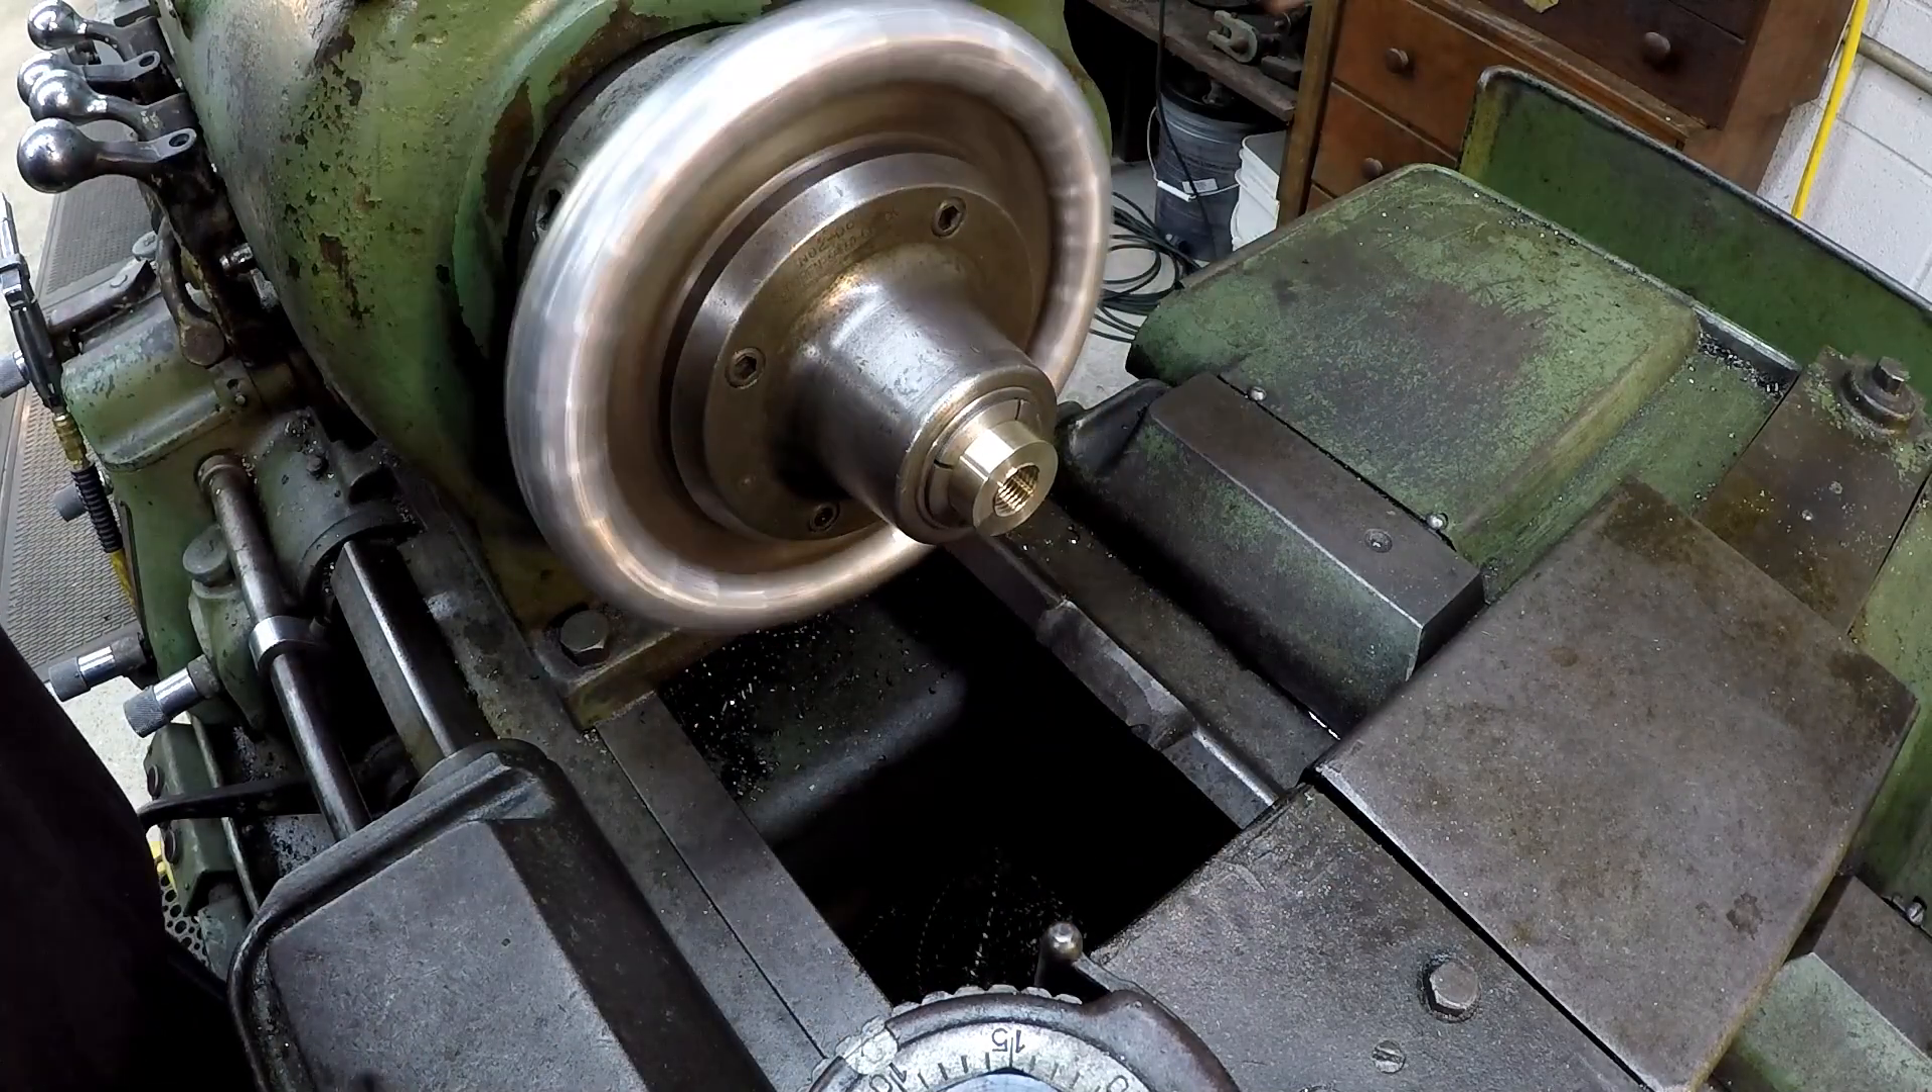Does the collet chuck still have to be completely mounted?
No.